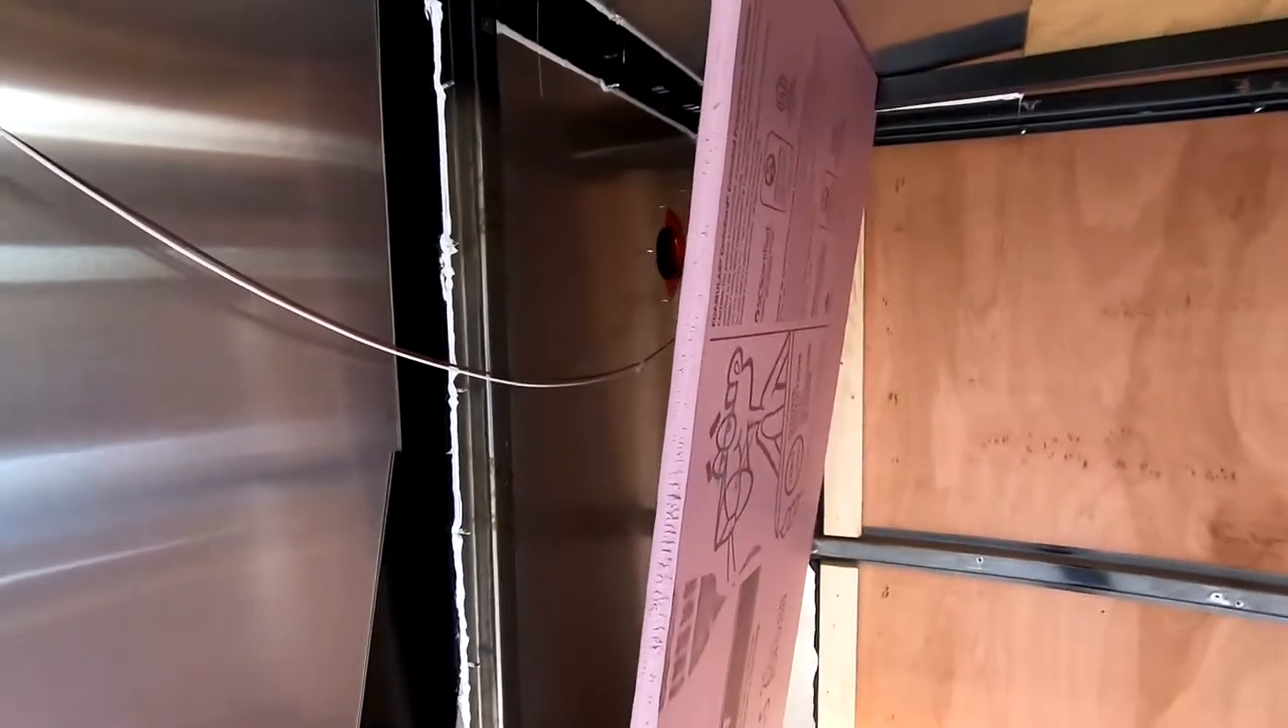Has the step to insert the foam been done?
No.